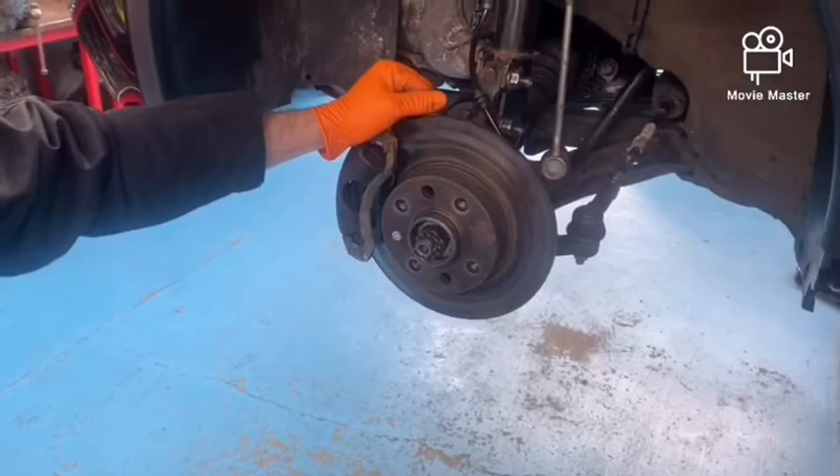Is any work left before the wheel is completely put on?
Yes.